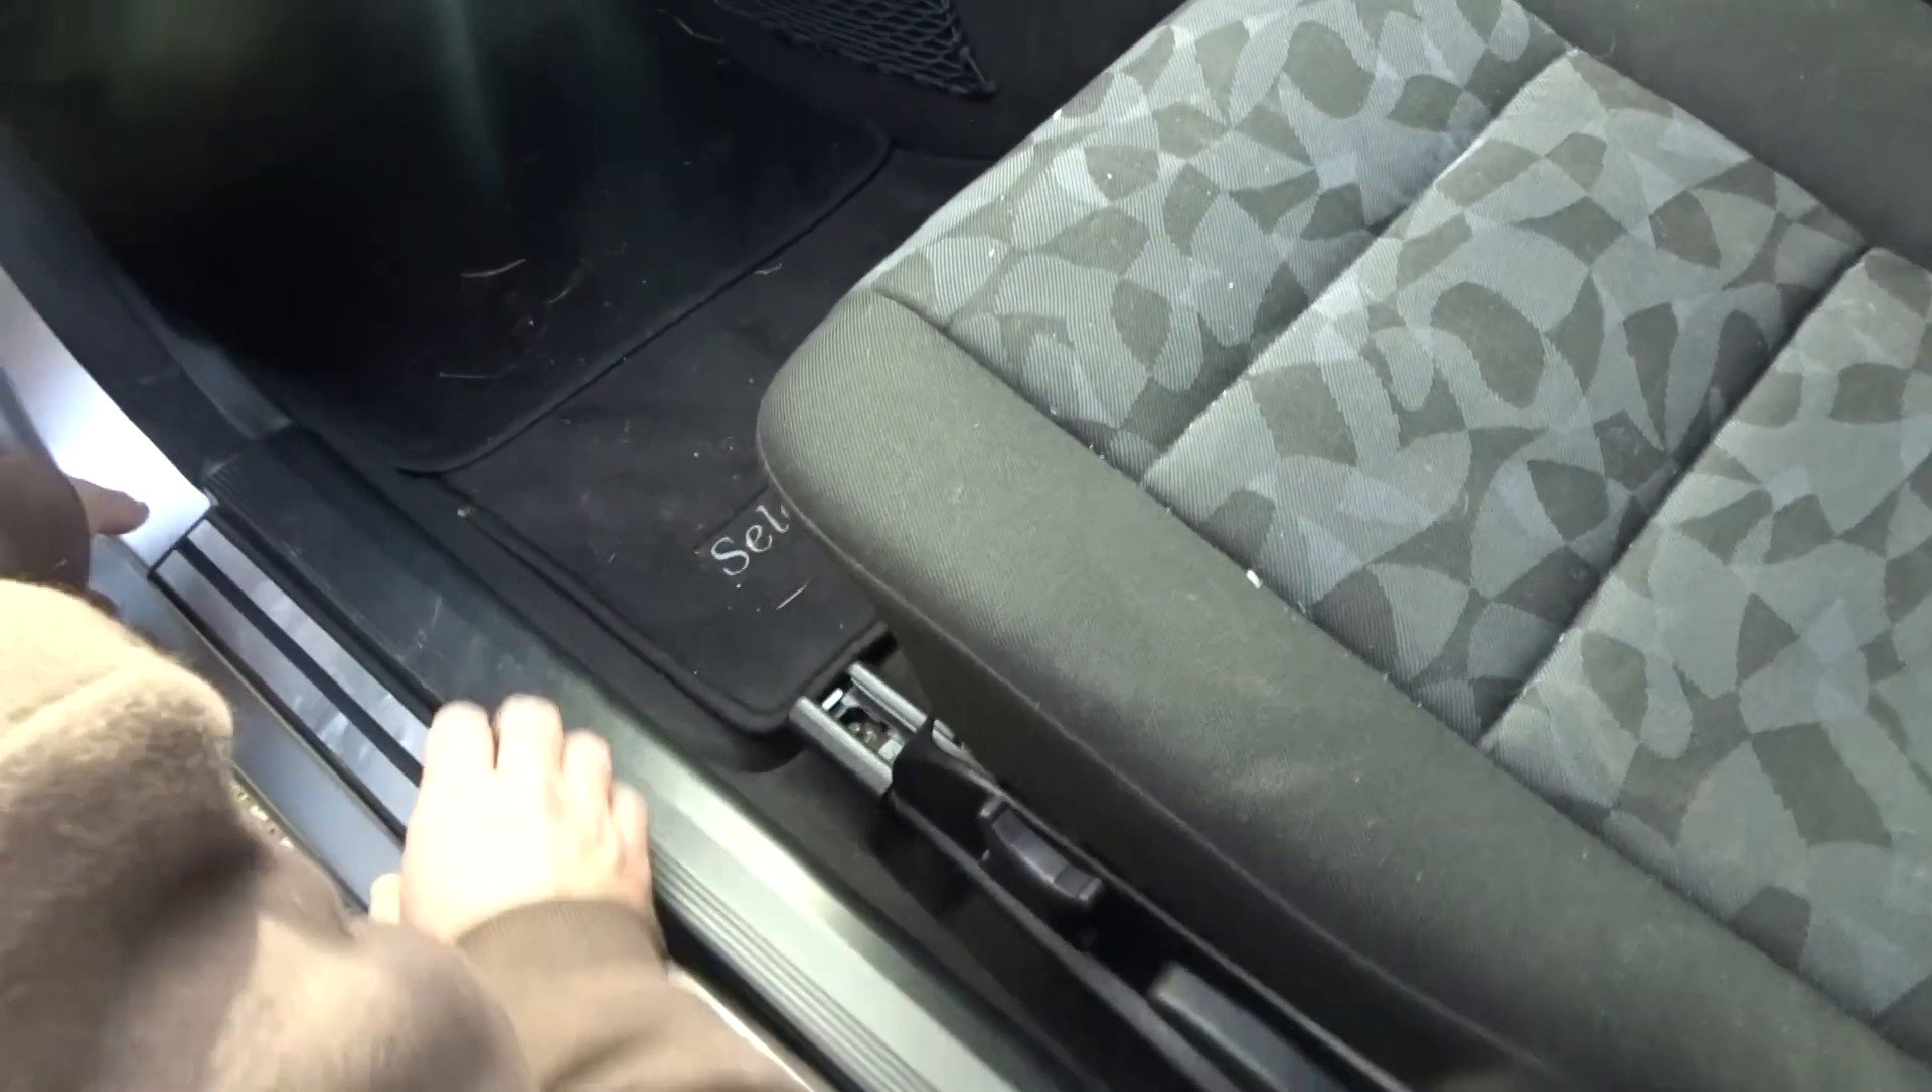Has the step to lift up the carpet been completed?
No.